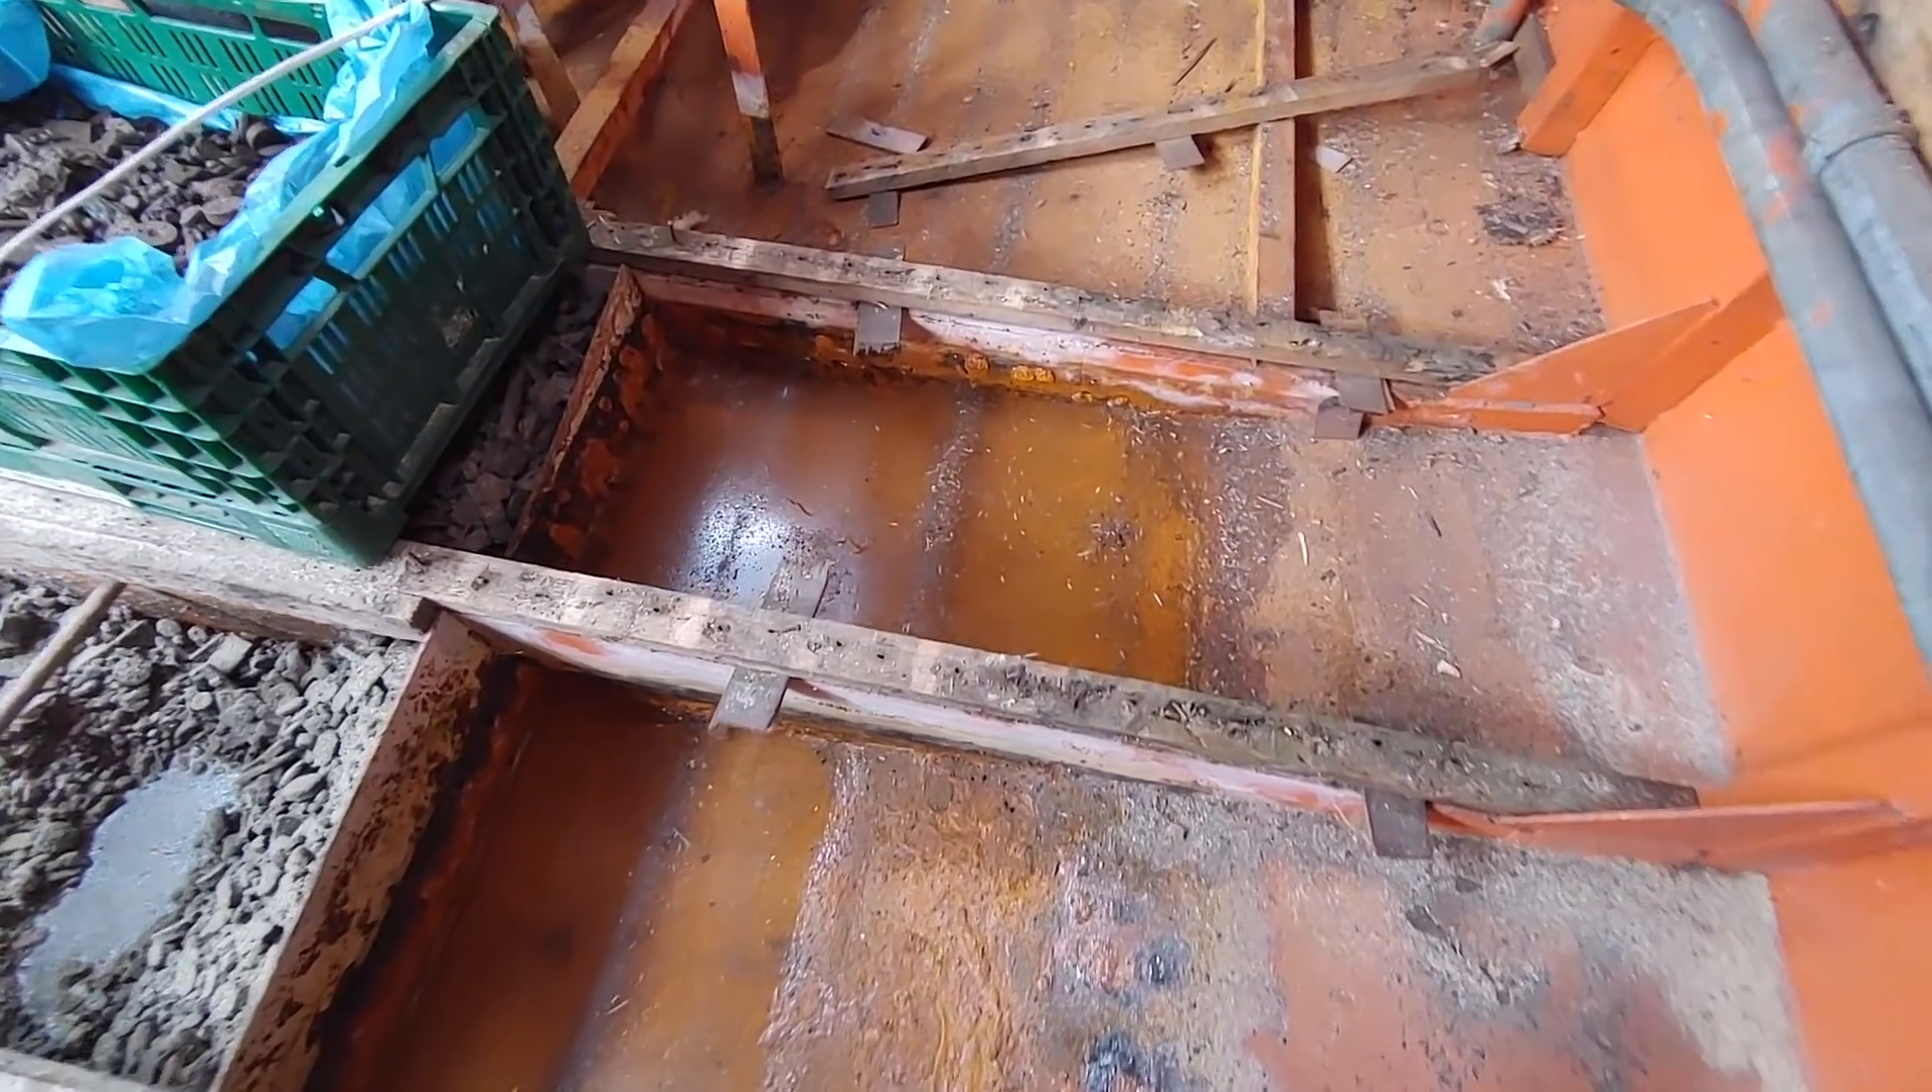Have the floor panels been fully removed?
Yes.